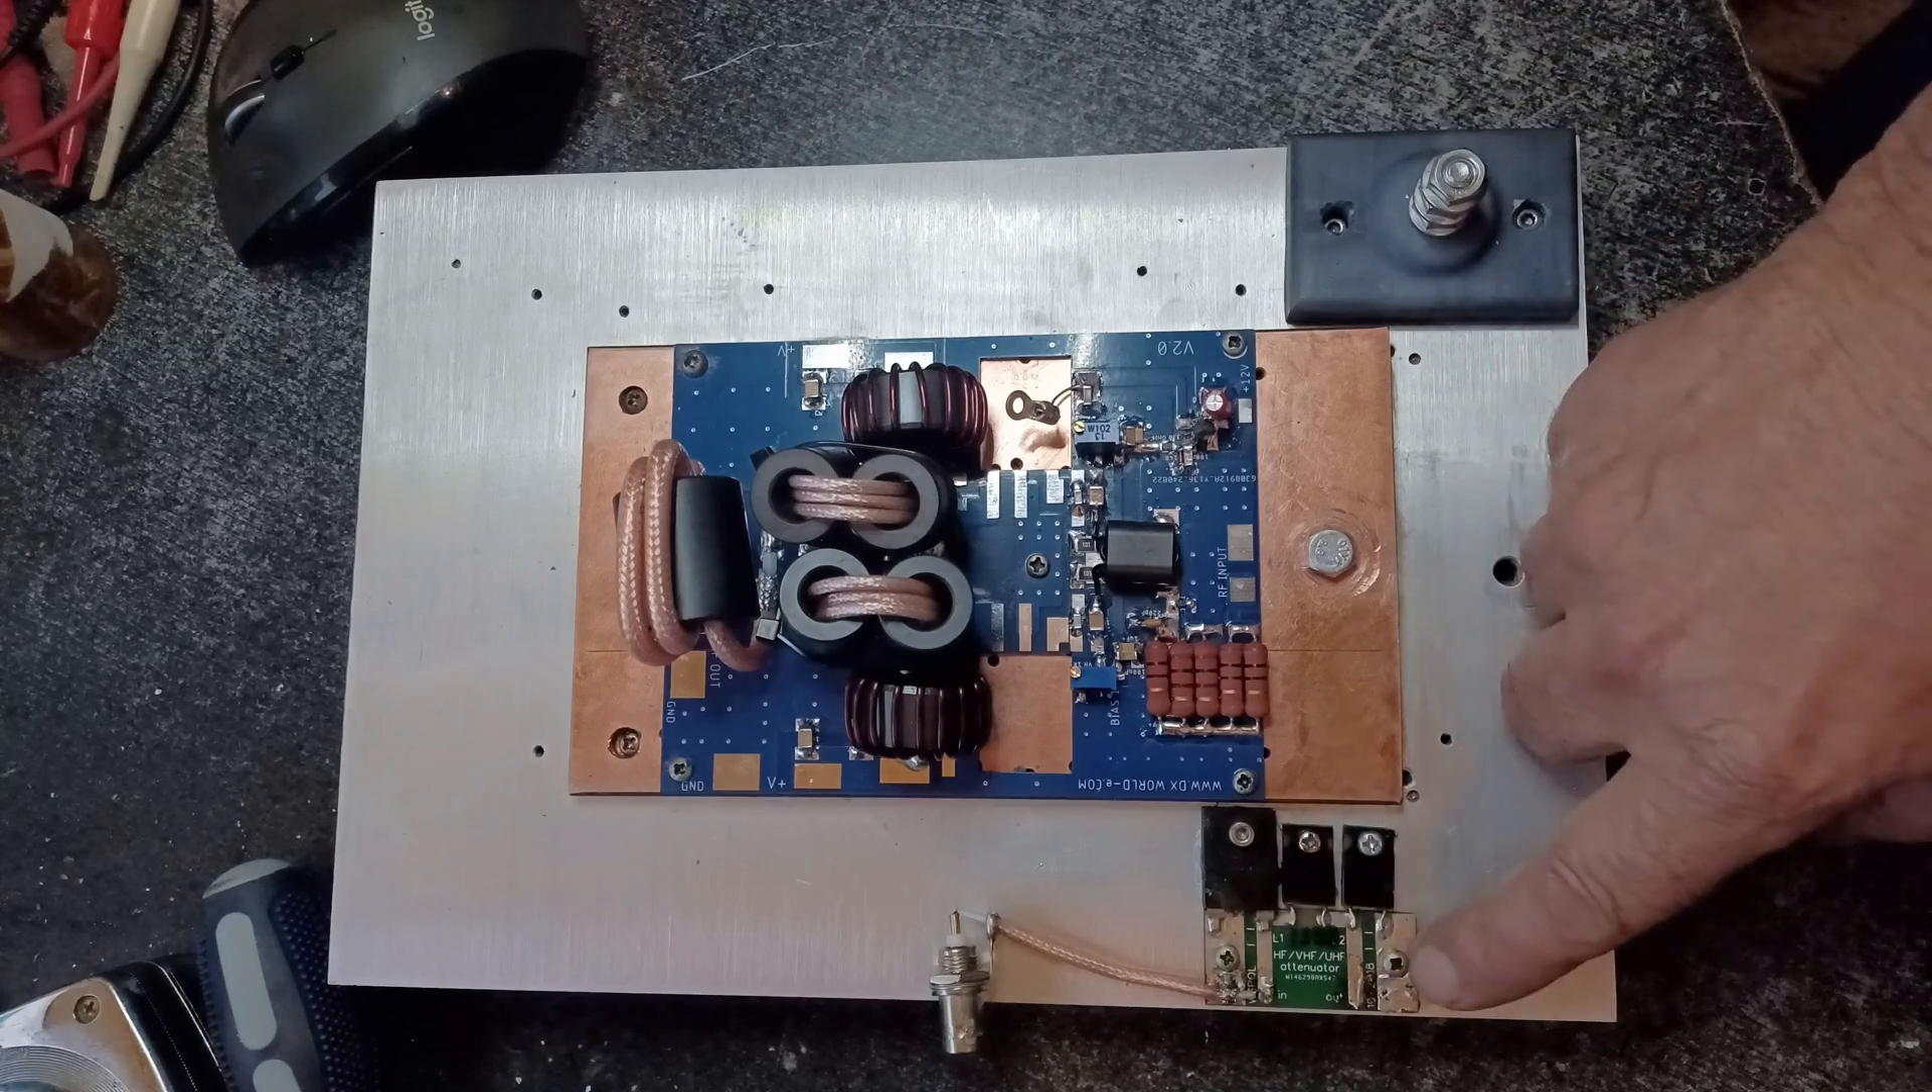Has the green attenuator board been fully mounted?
Yes.